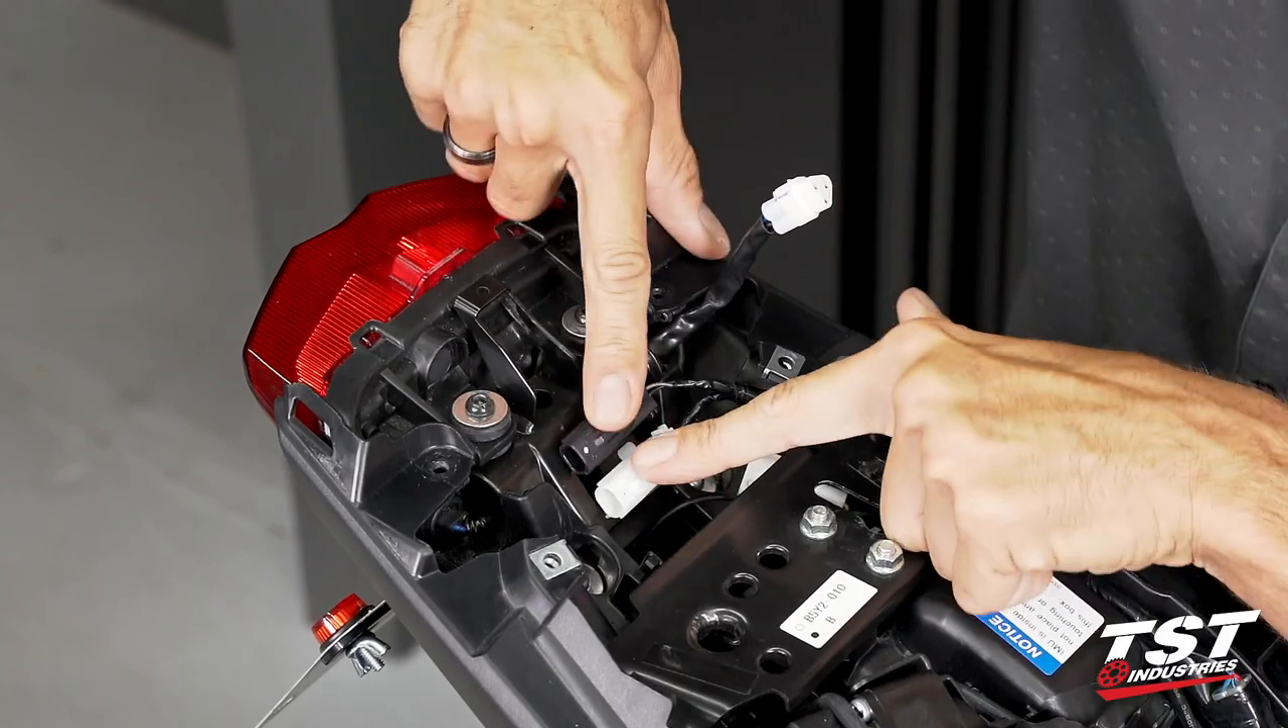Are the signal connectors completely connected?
No.